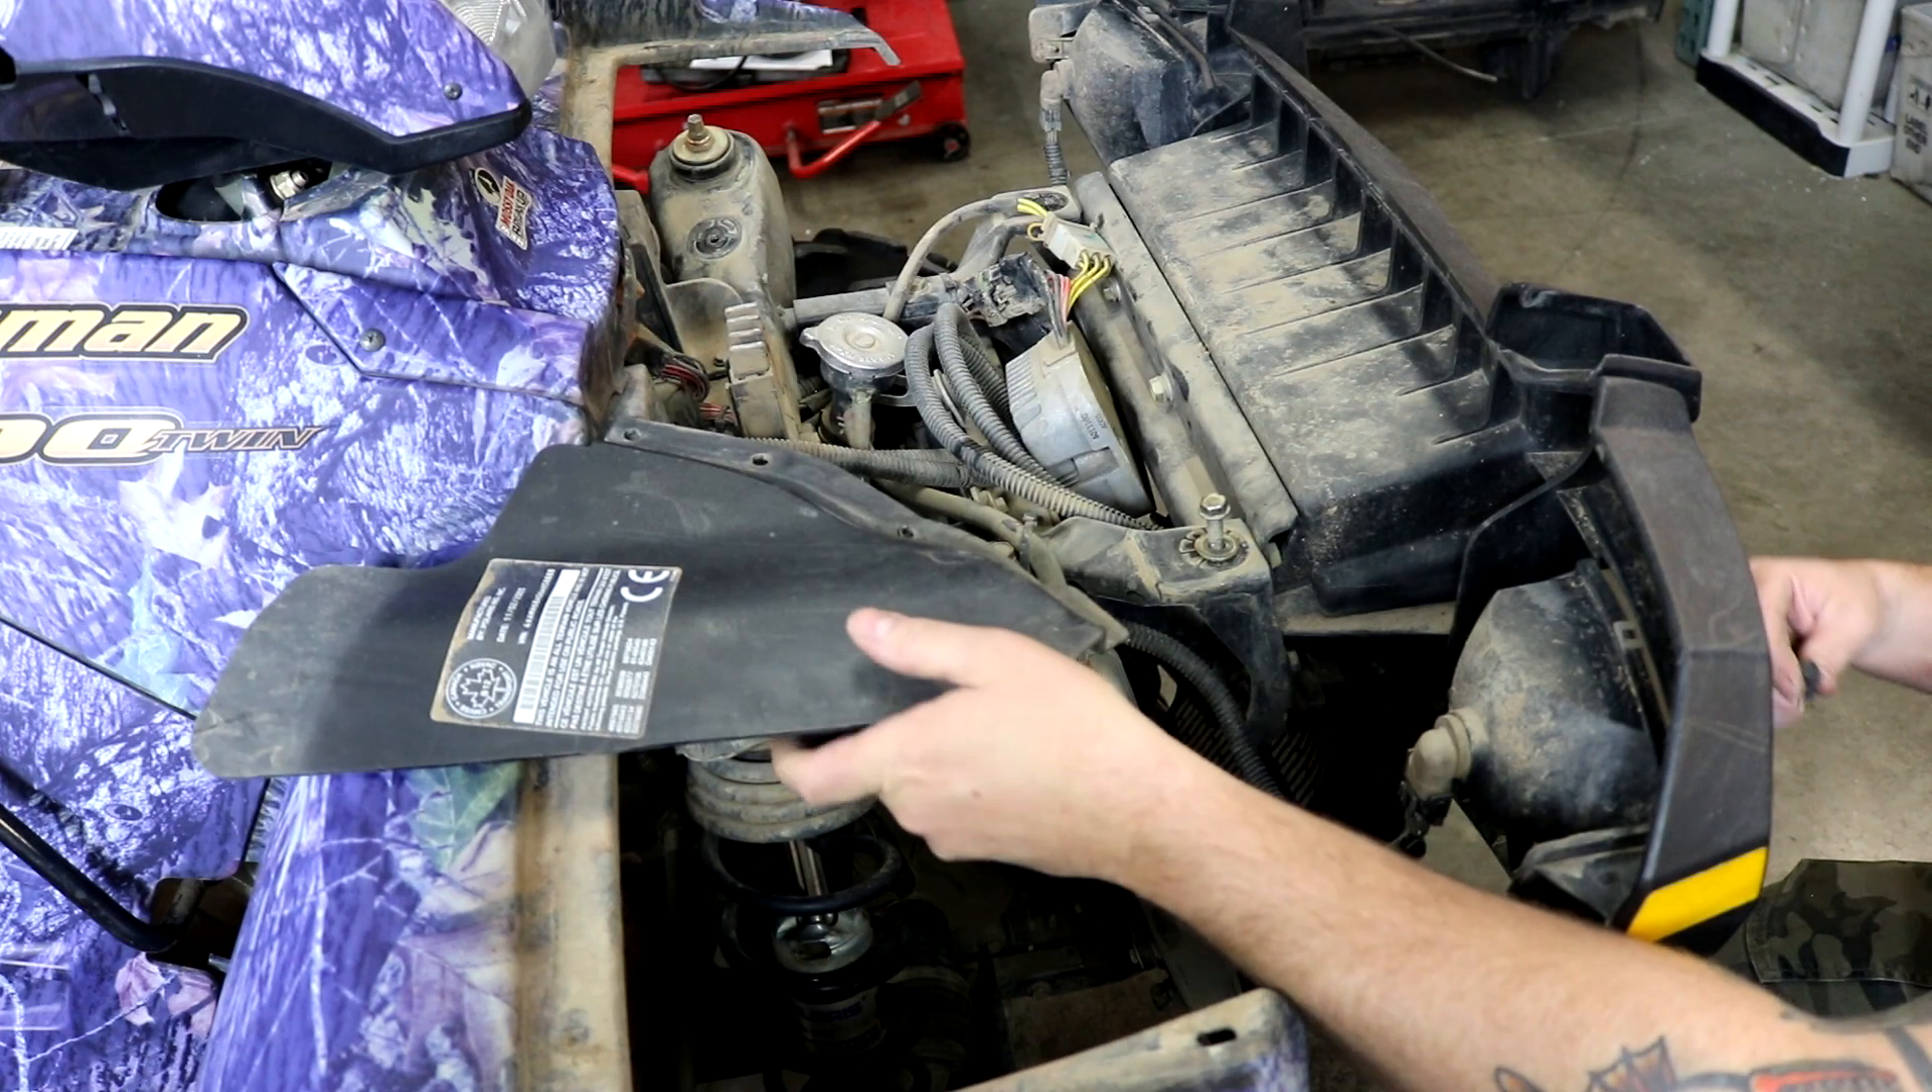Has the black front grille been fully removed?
No.